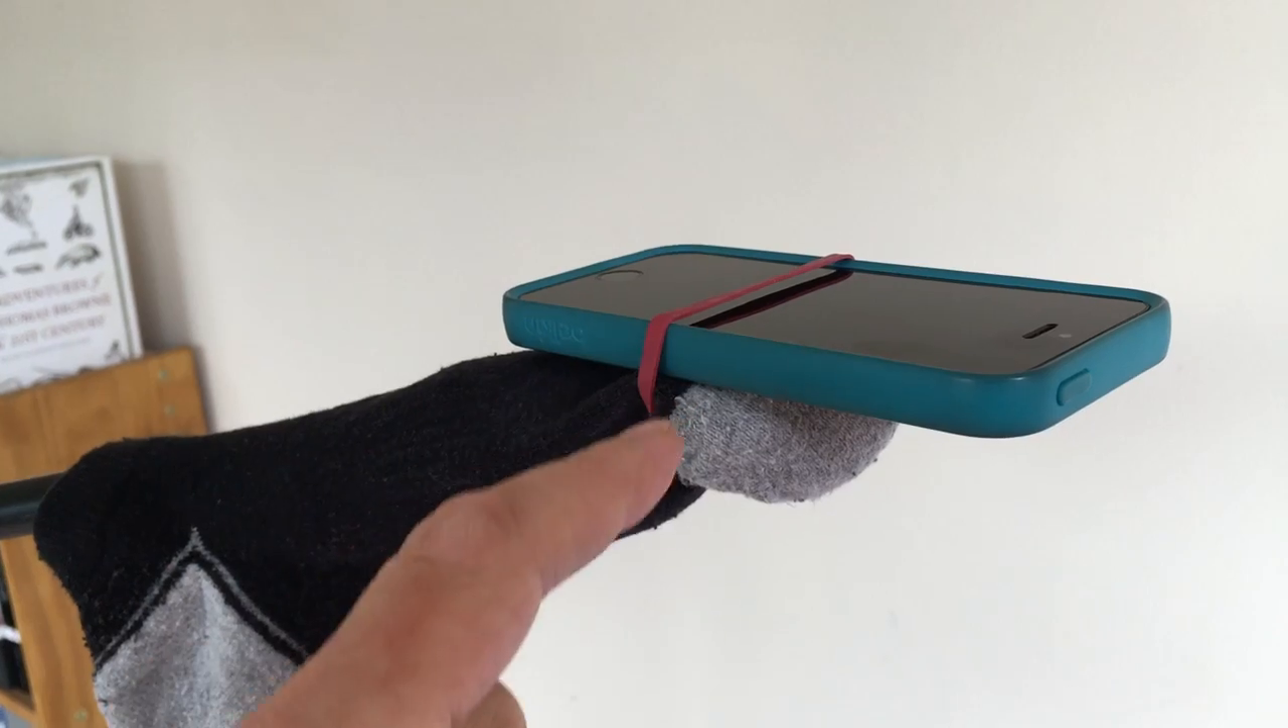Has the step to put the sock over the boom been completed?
Yes.